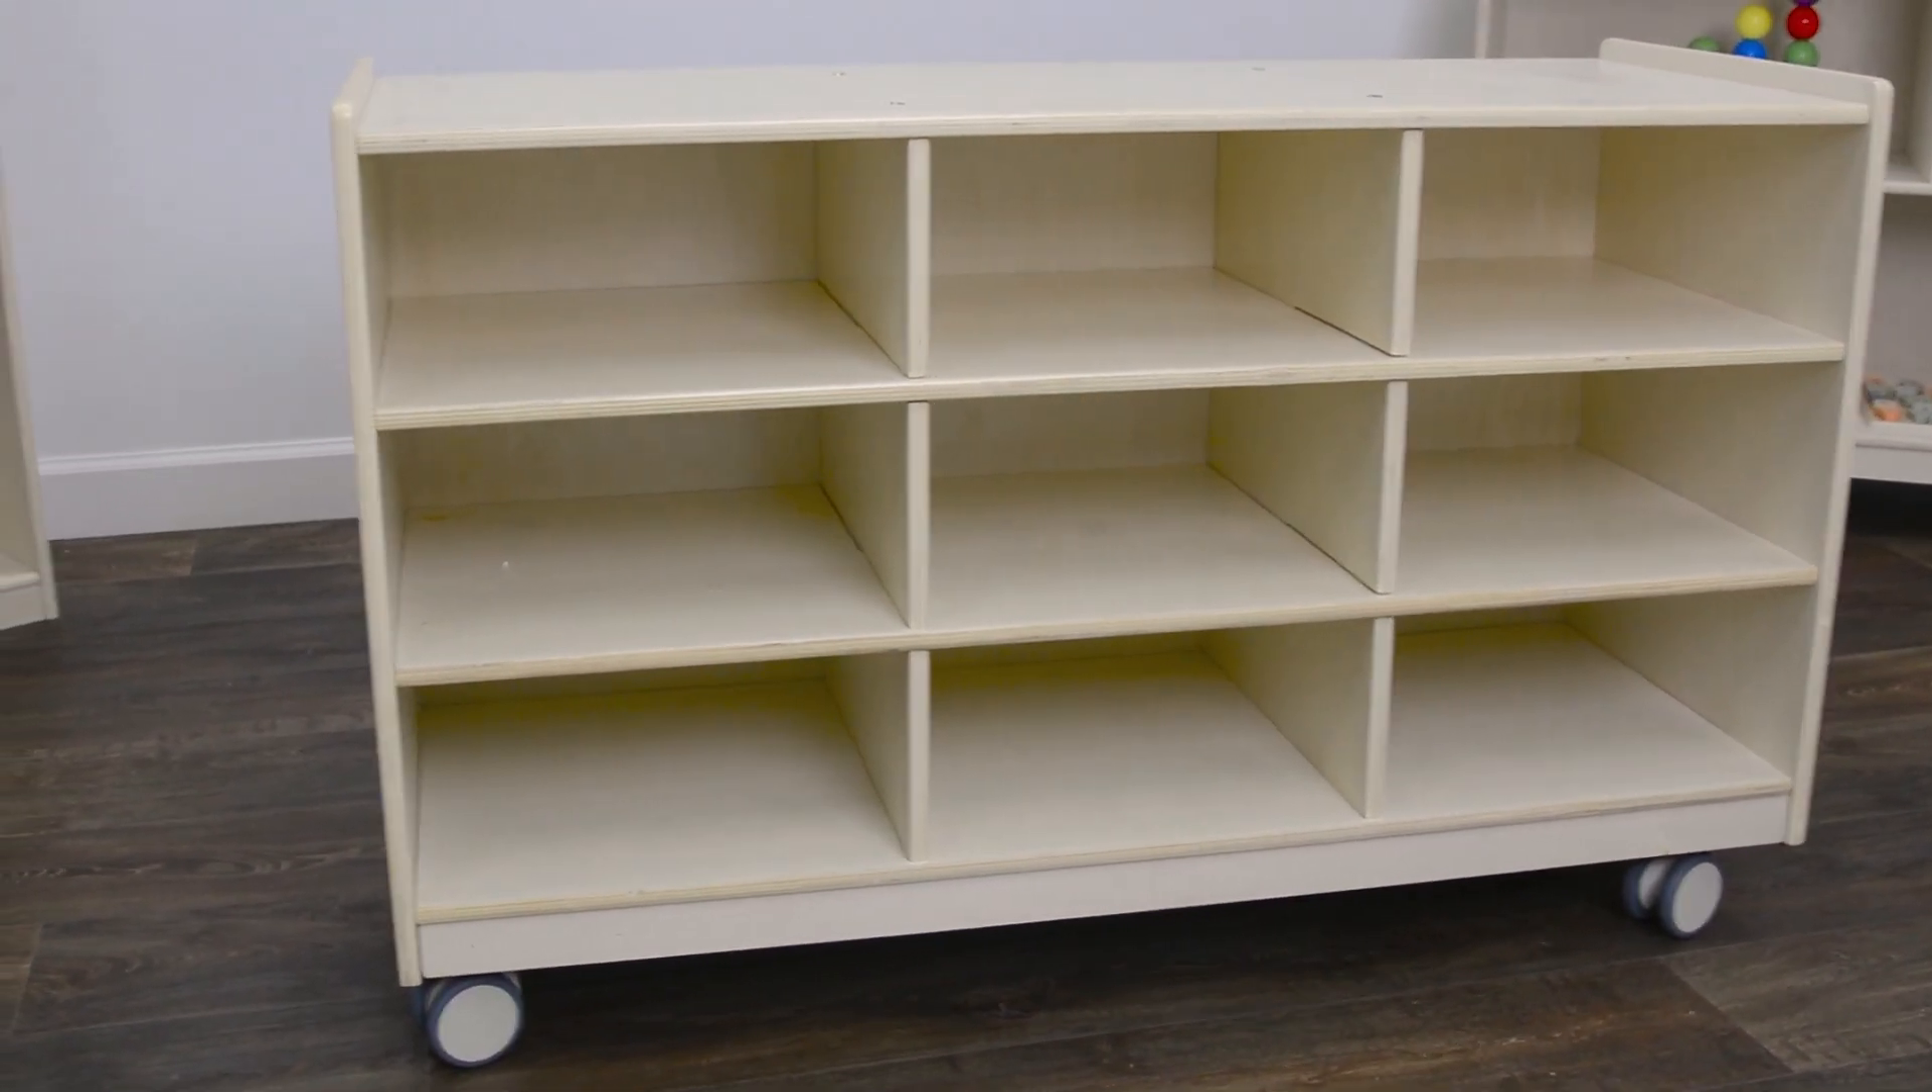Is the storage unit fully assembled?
Yes.